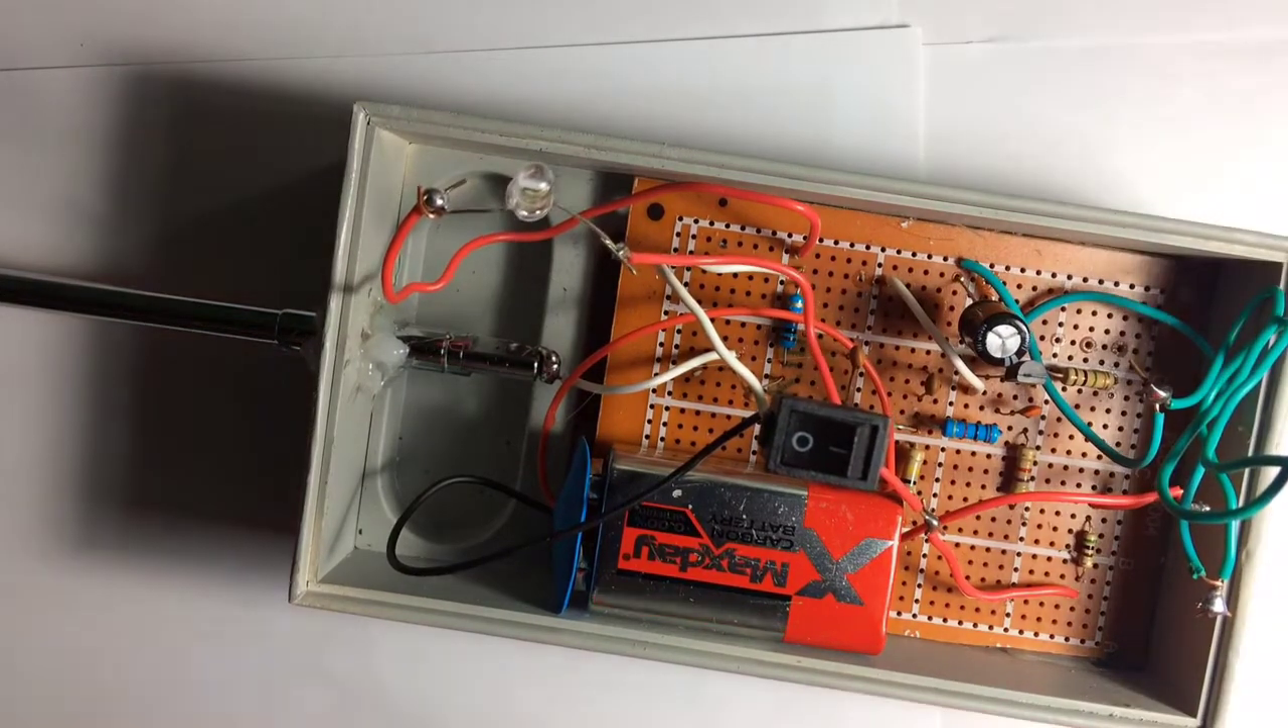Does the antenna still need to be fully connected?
No.